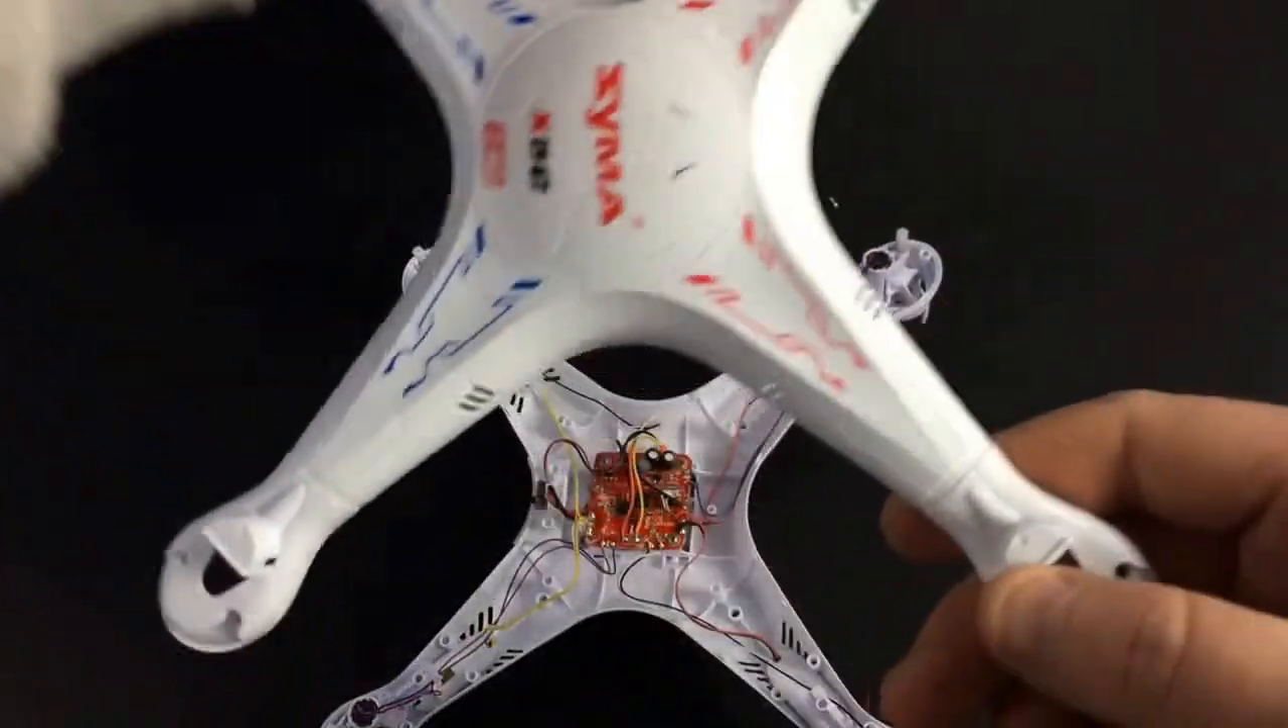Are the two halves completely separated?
Yes.